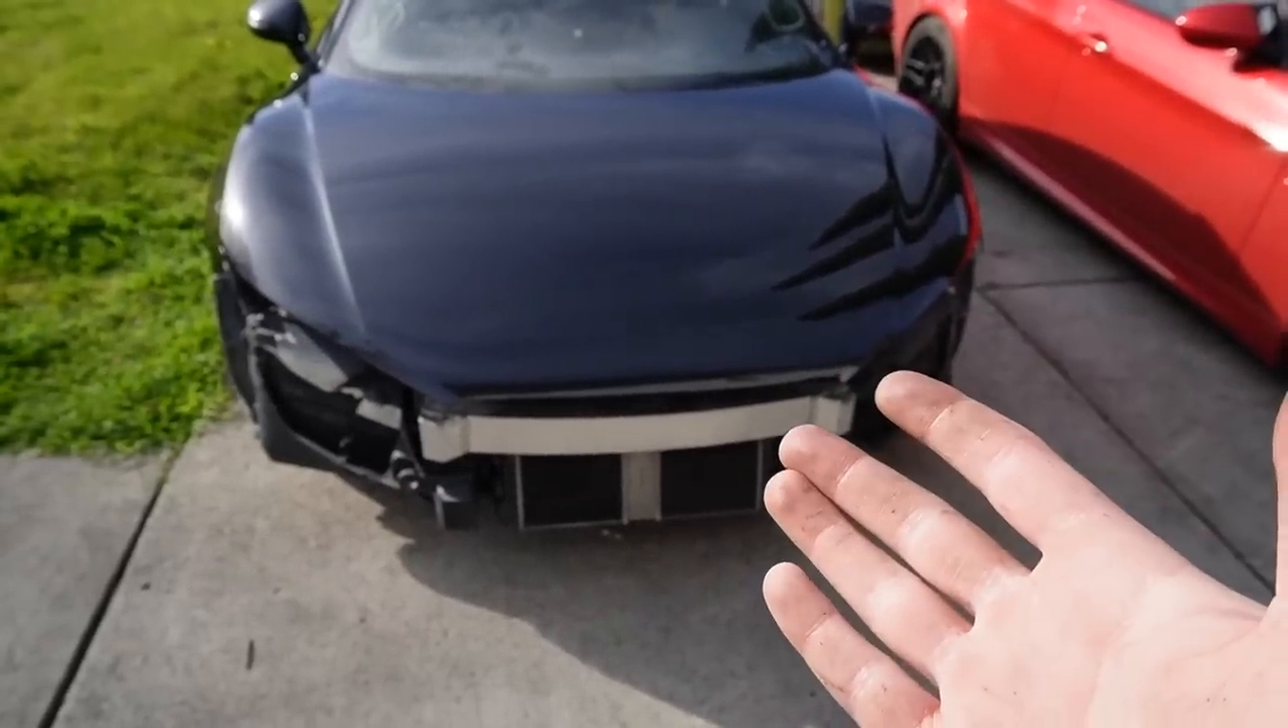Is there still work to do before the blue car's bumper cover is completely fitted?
Yes.